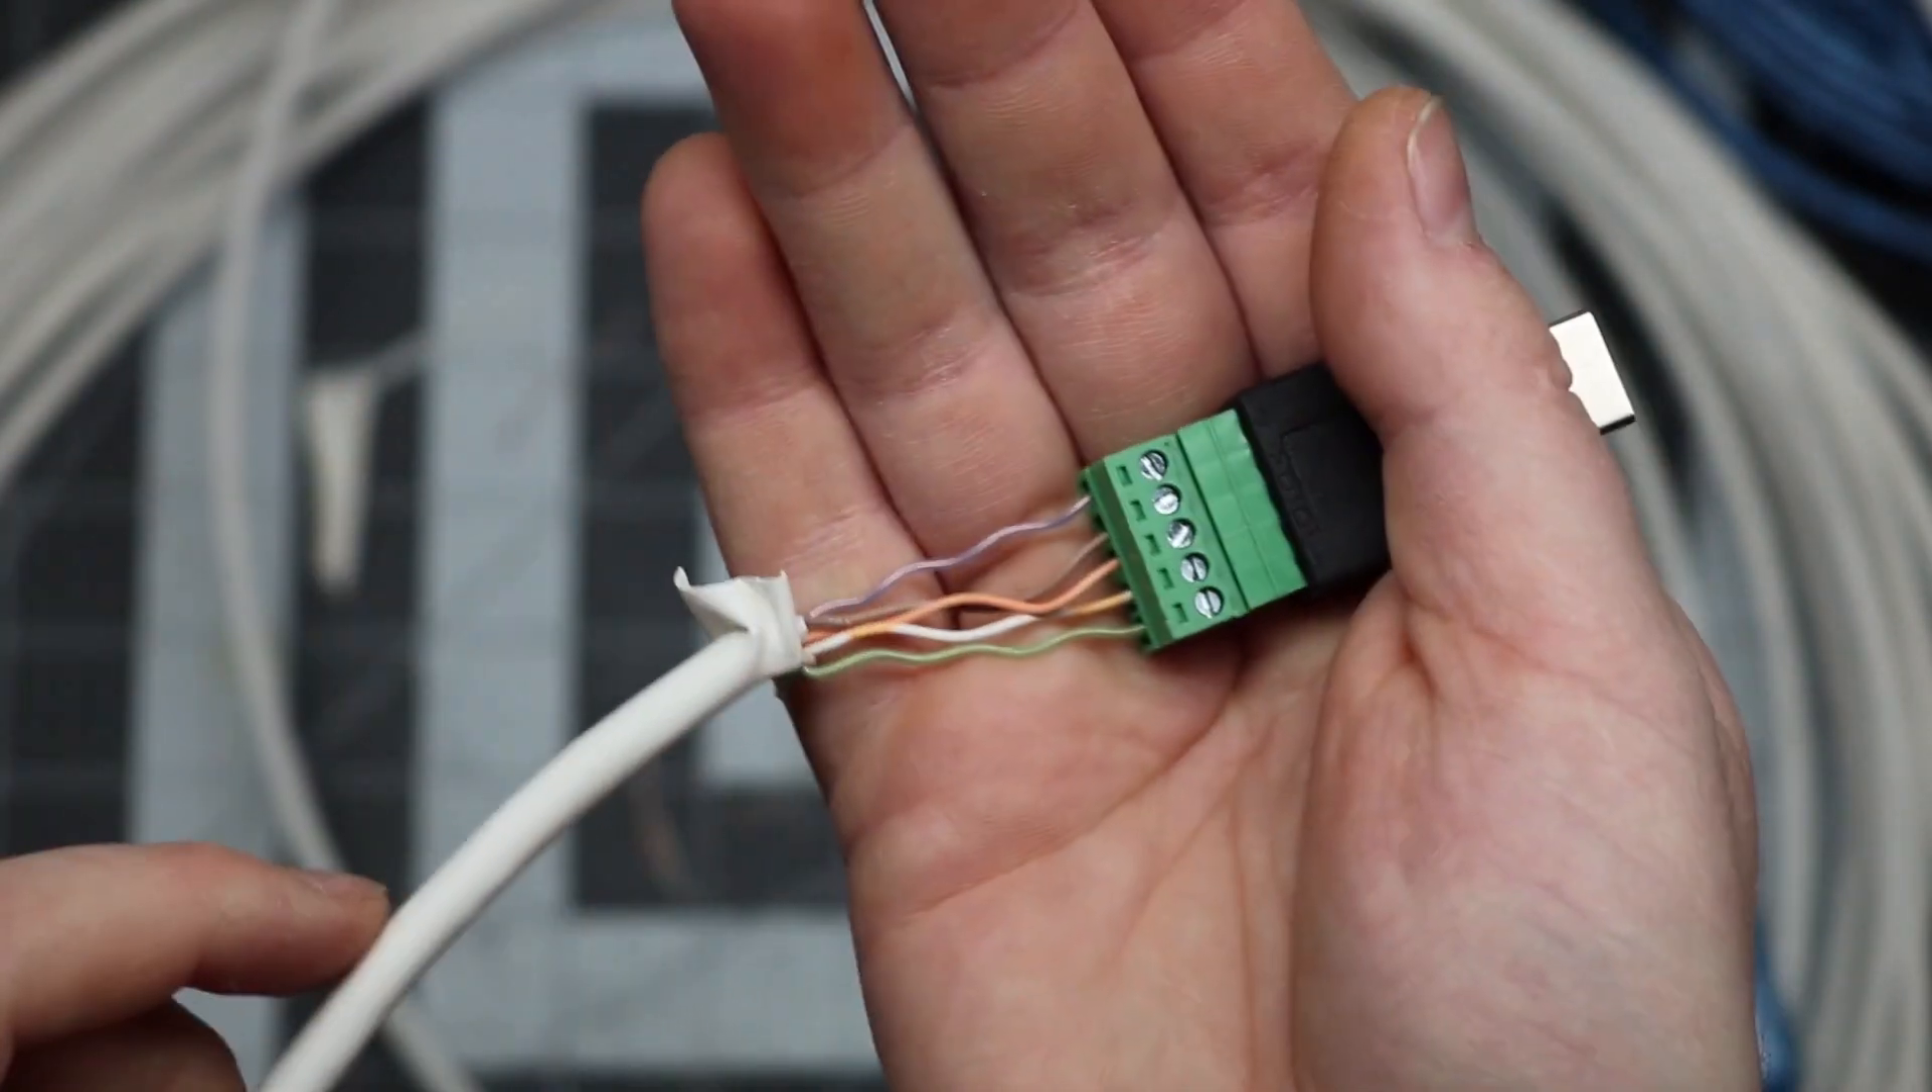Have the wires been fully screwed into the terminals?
Yes.